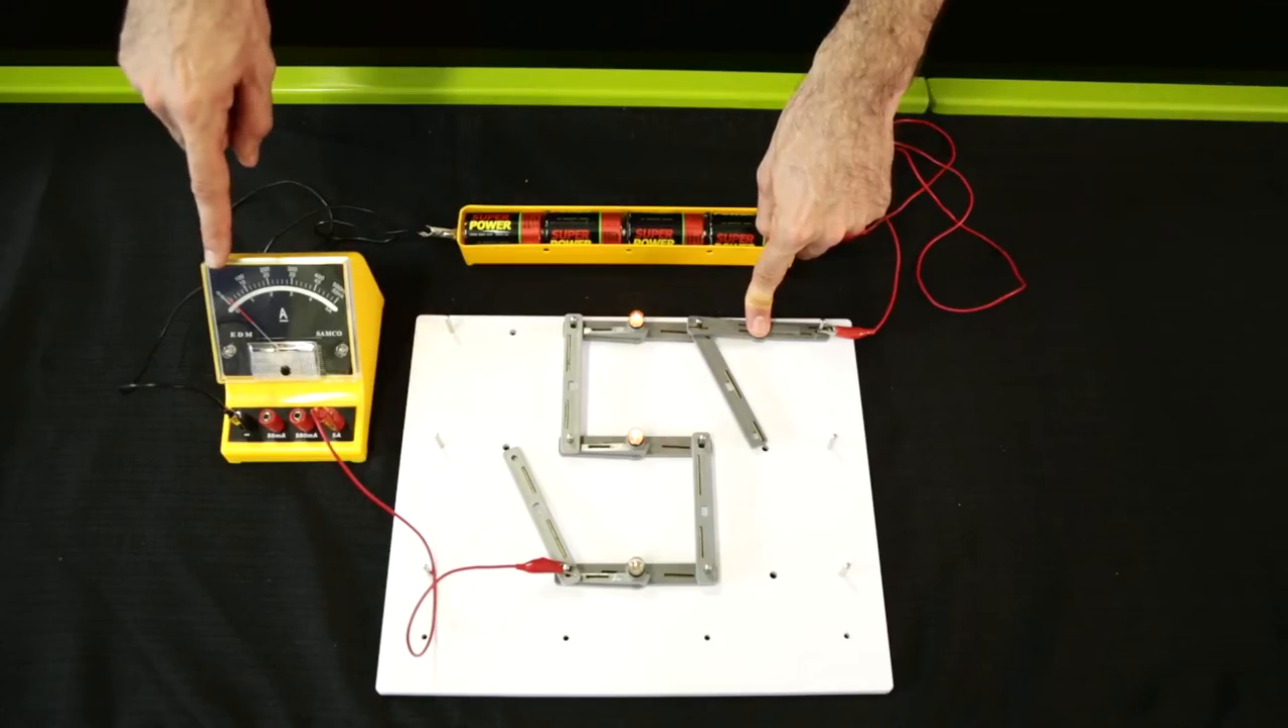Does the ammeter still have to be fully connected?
No.